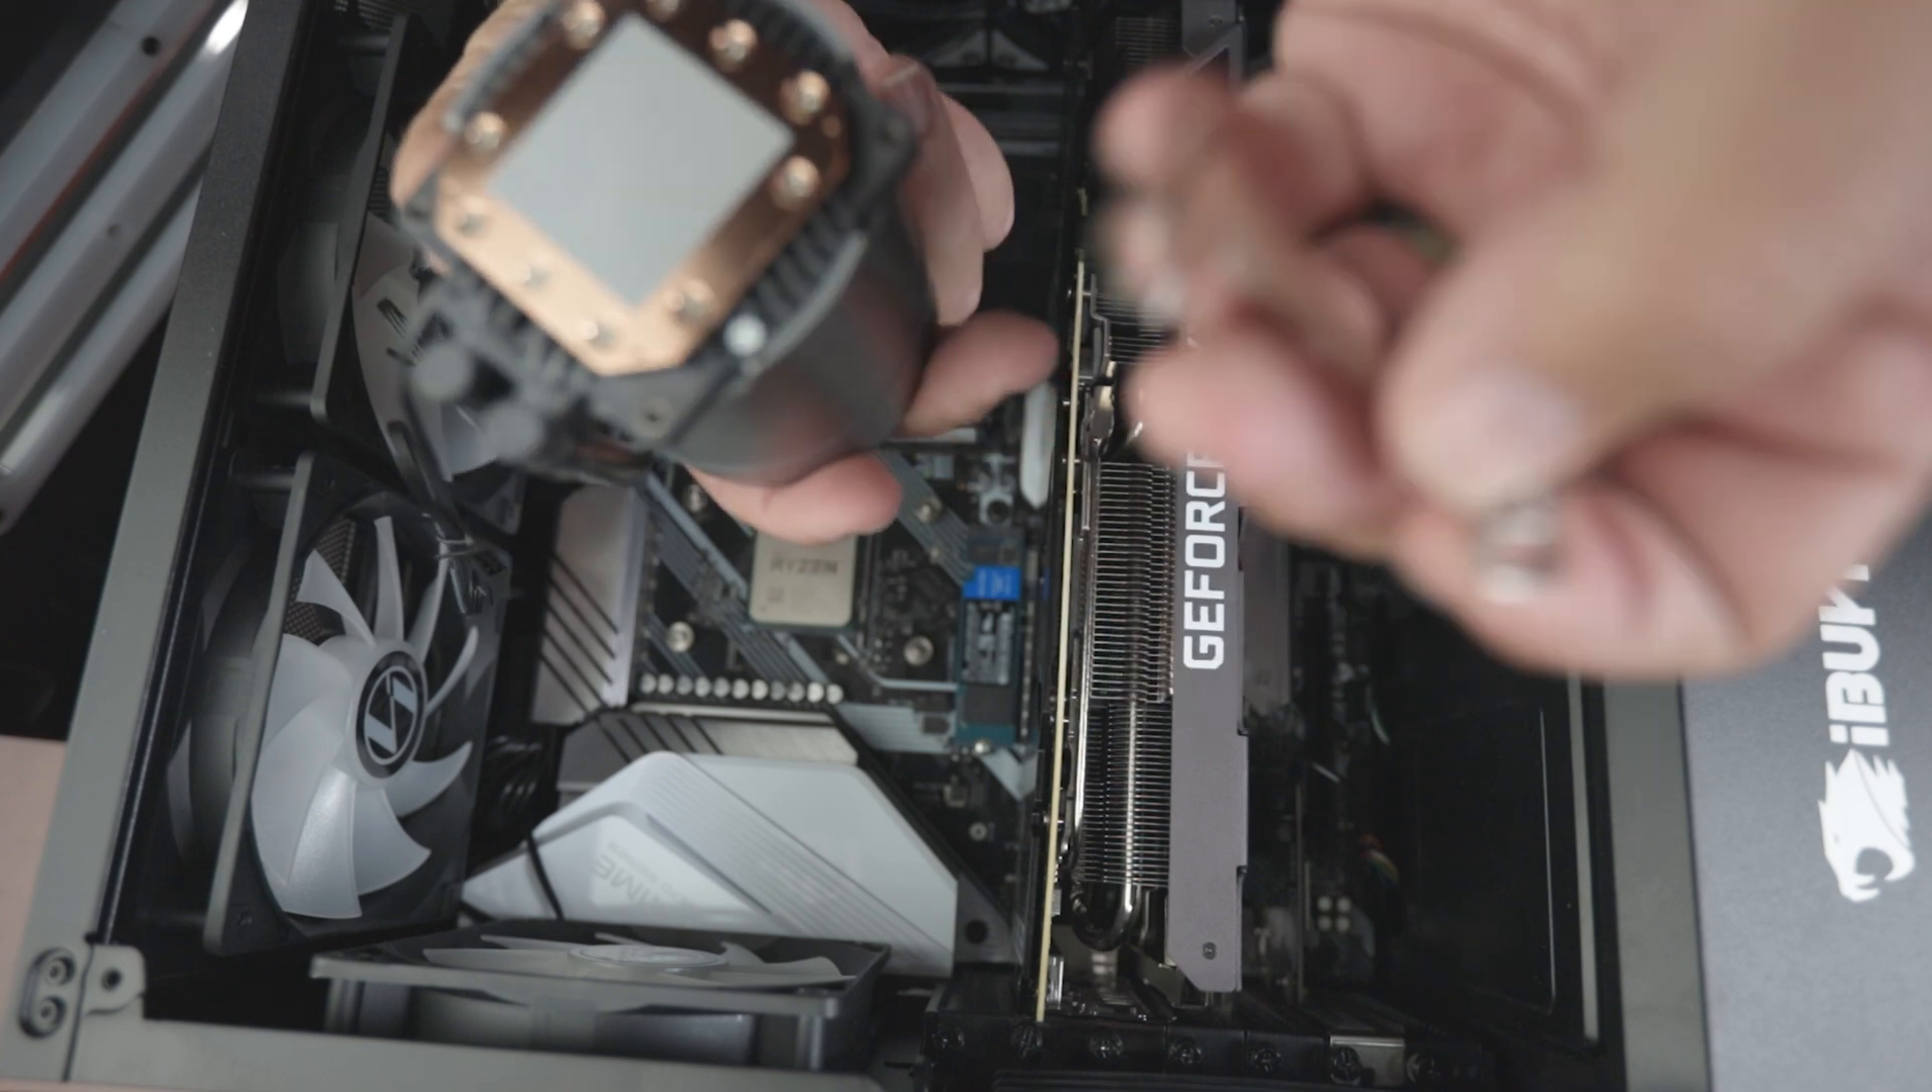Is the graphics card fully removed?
No.